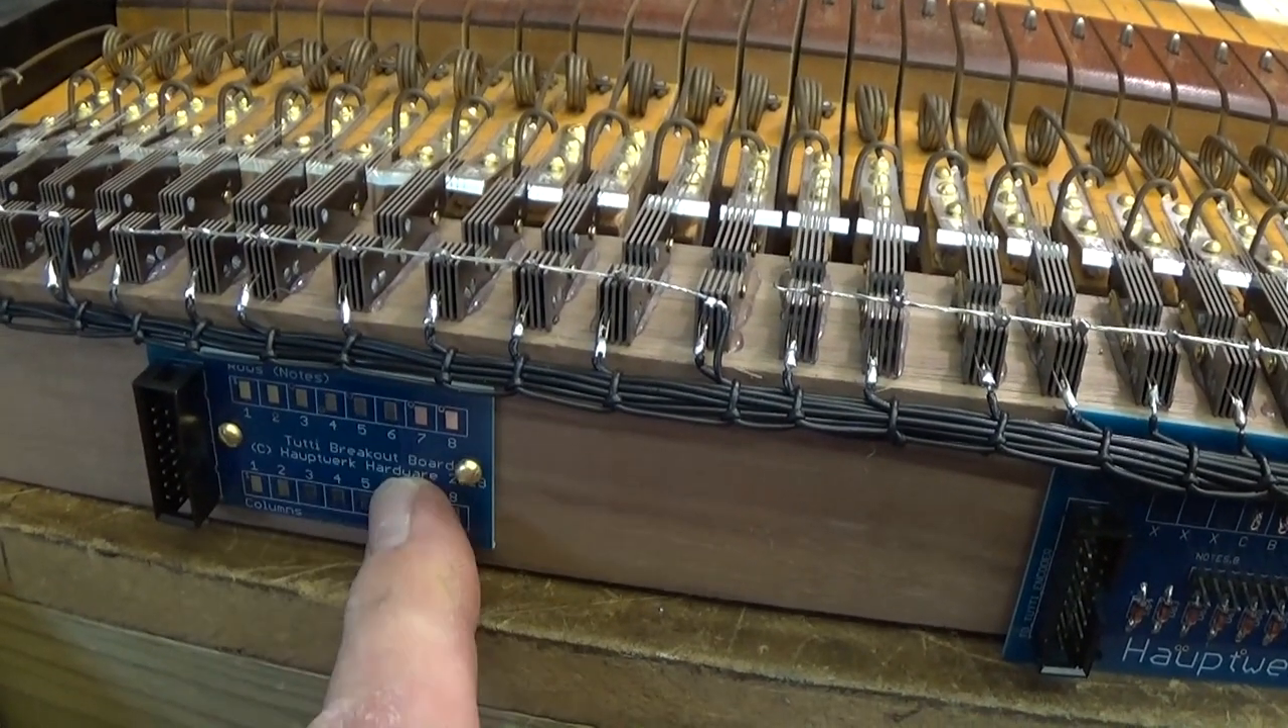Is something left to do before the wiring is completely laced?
No.